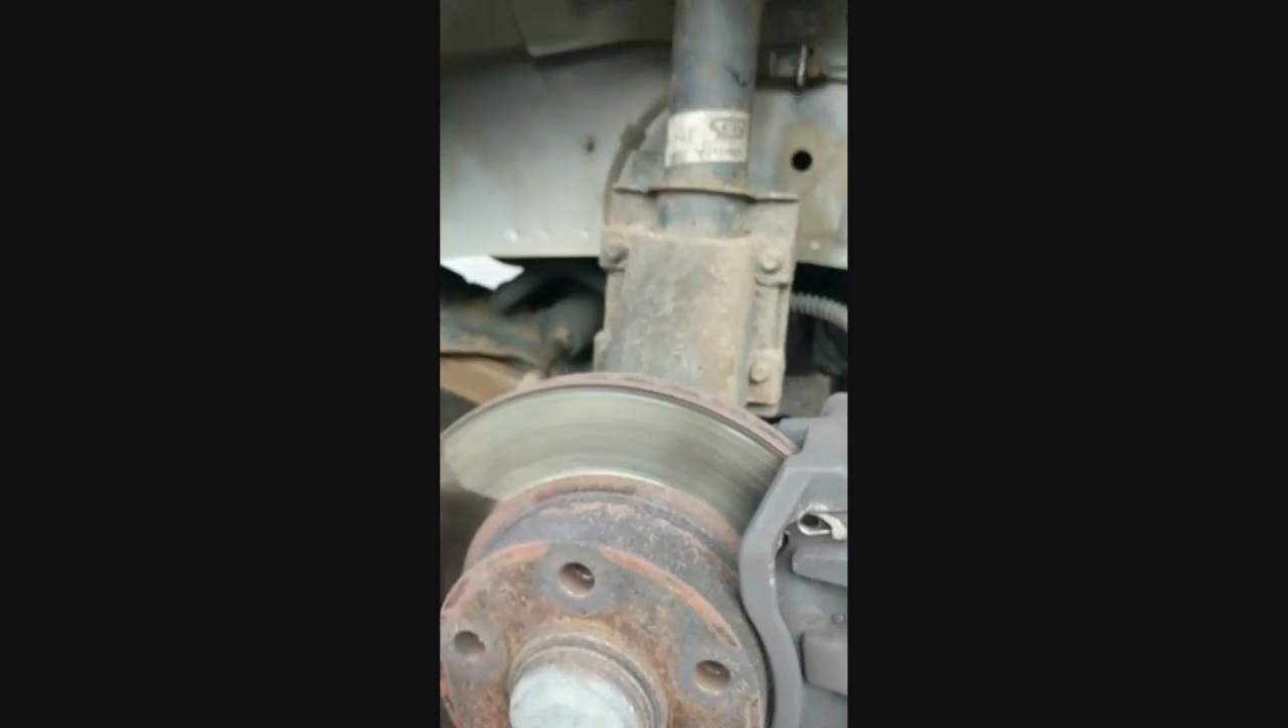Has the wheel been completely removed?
Yes.